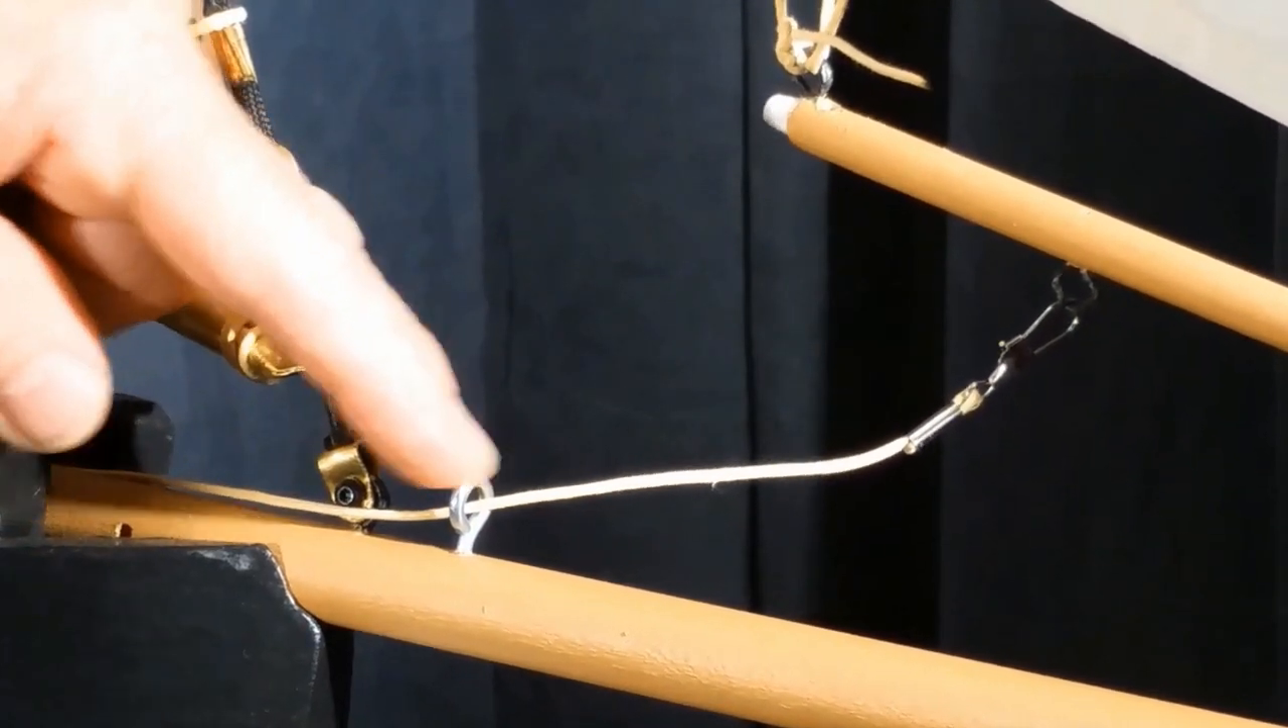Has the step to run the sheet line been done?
Yes.